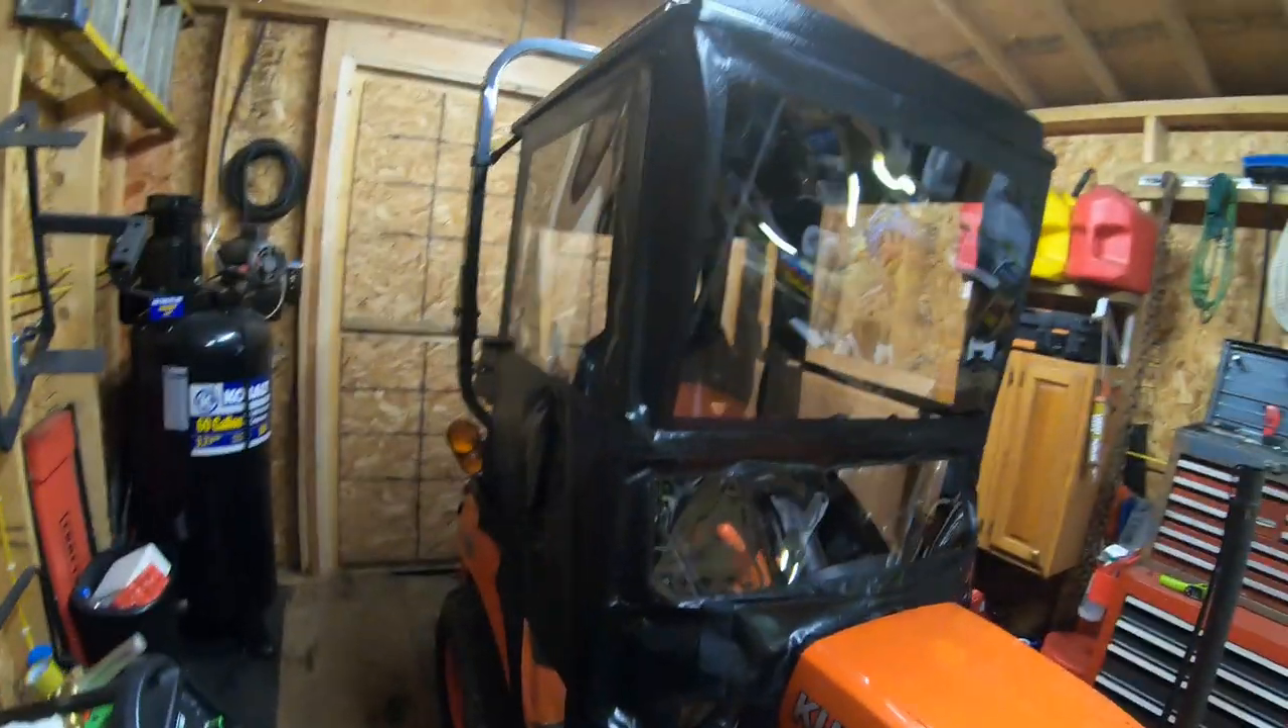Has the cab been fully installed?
Yes.